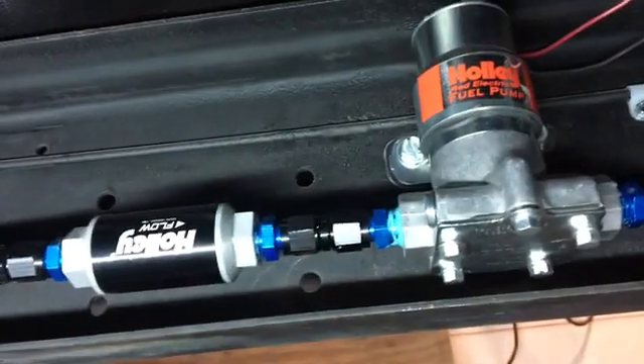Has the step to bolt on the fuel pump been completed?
Yes.